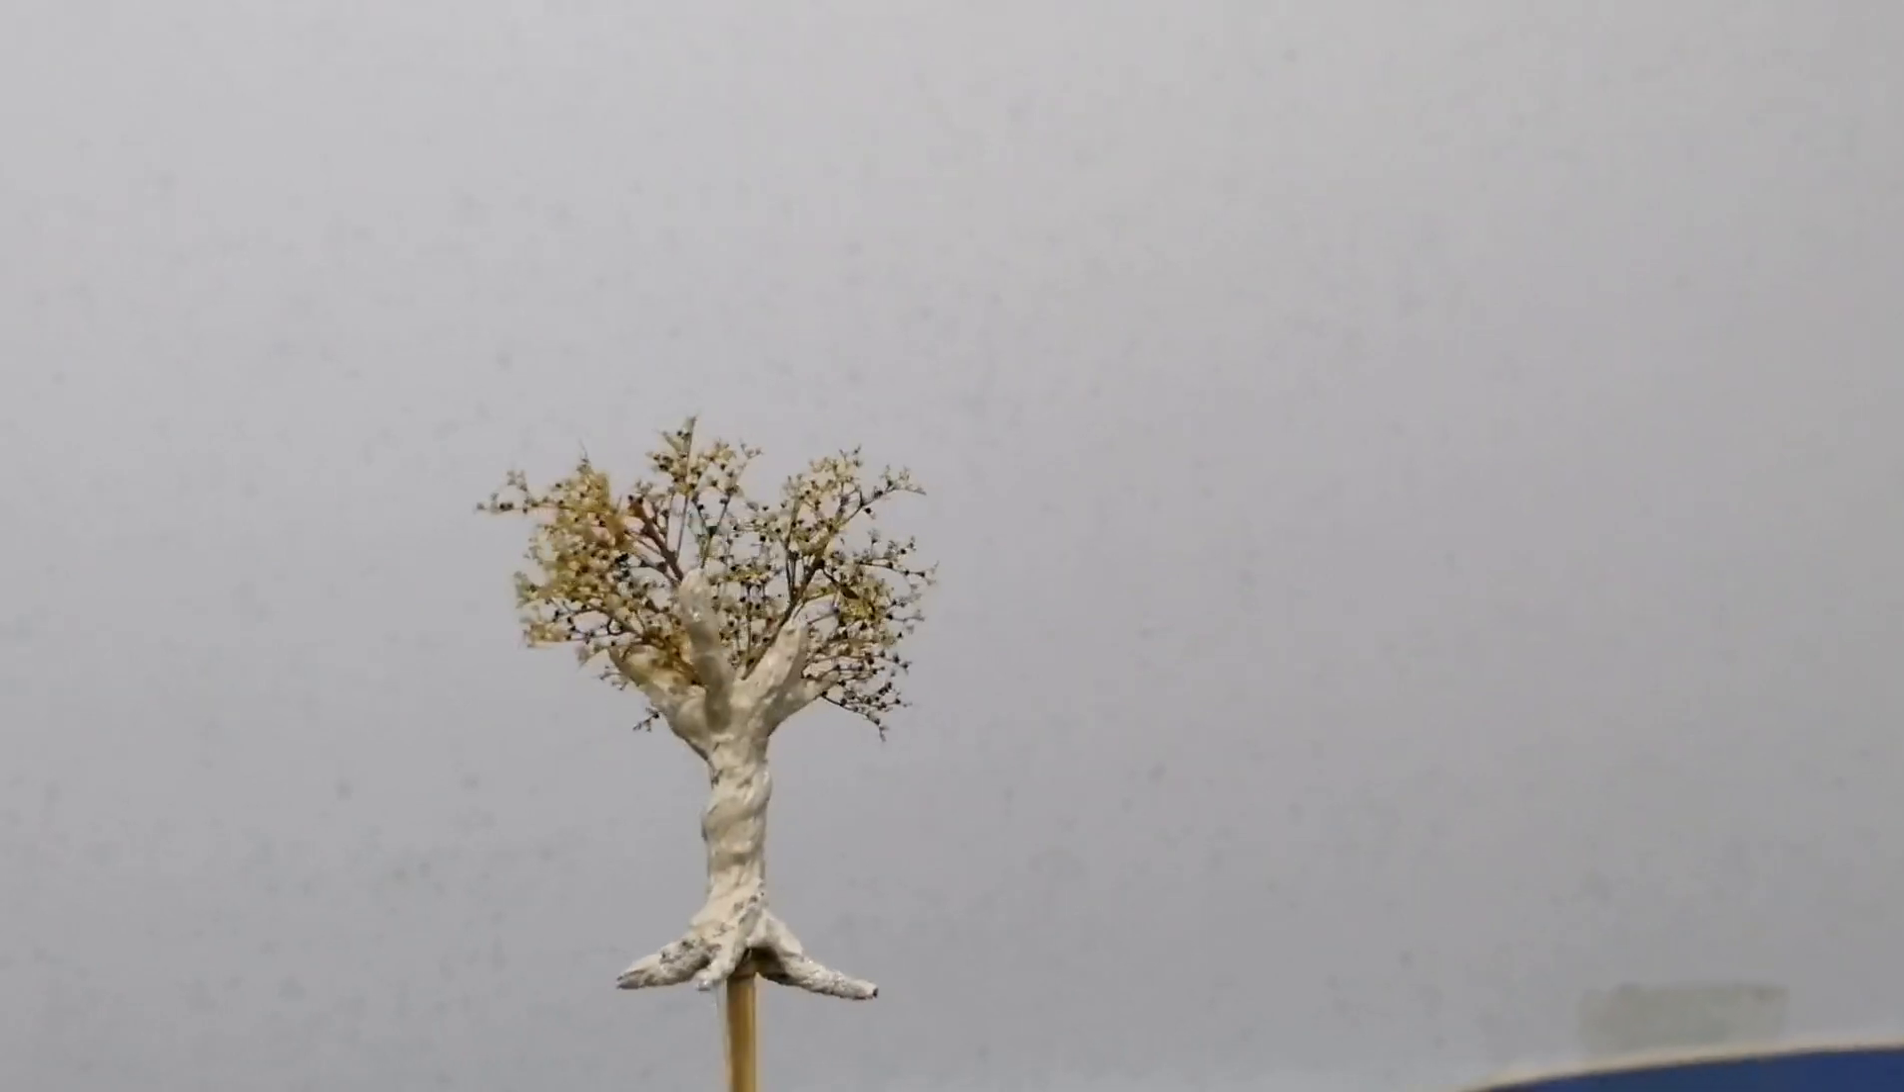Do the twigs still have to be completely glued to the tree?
No.